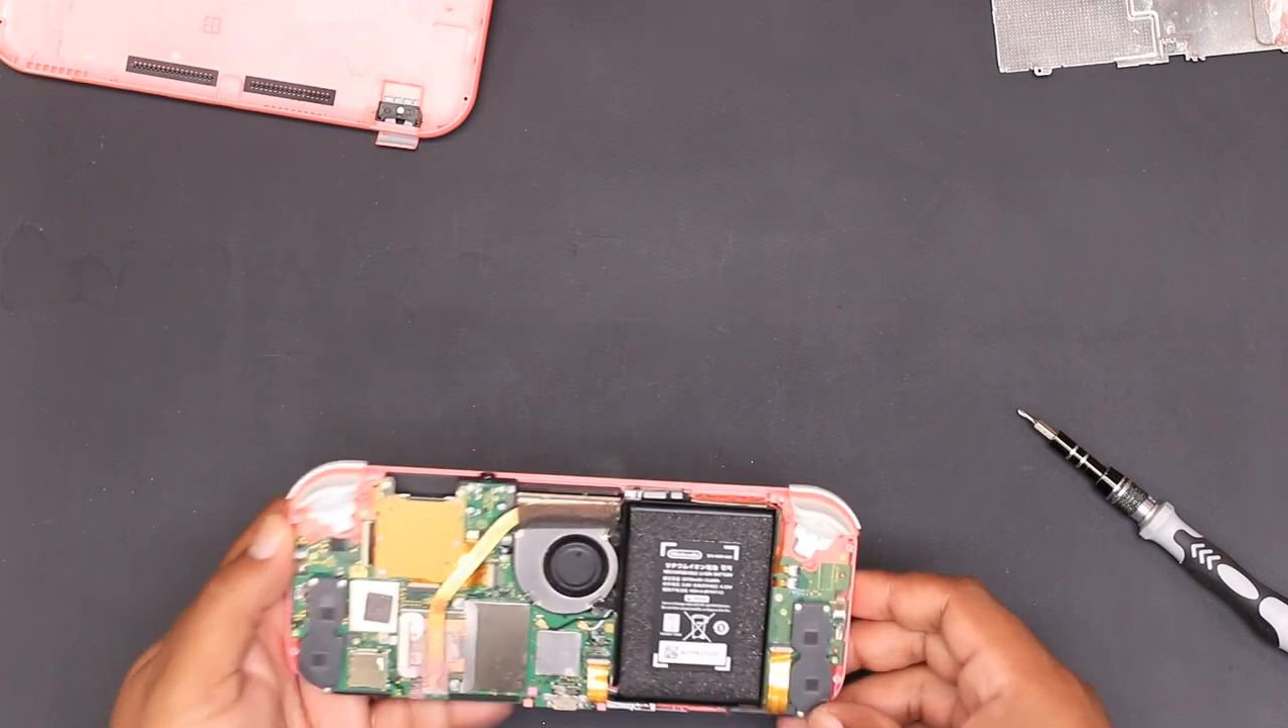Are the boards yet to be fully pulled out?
Yes.